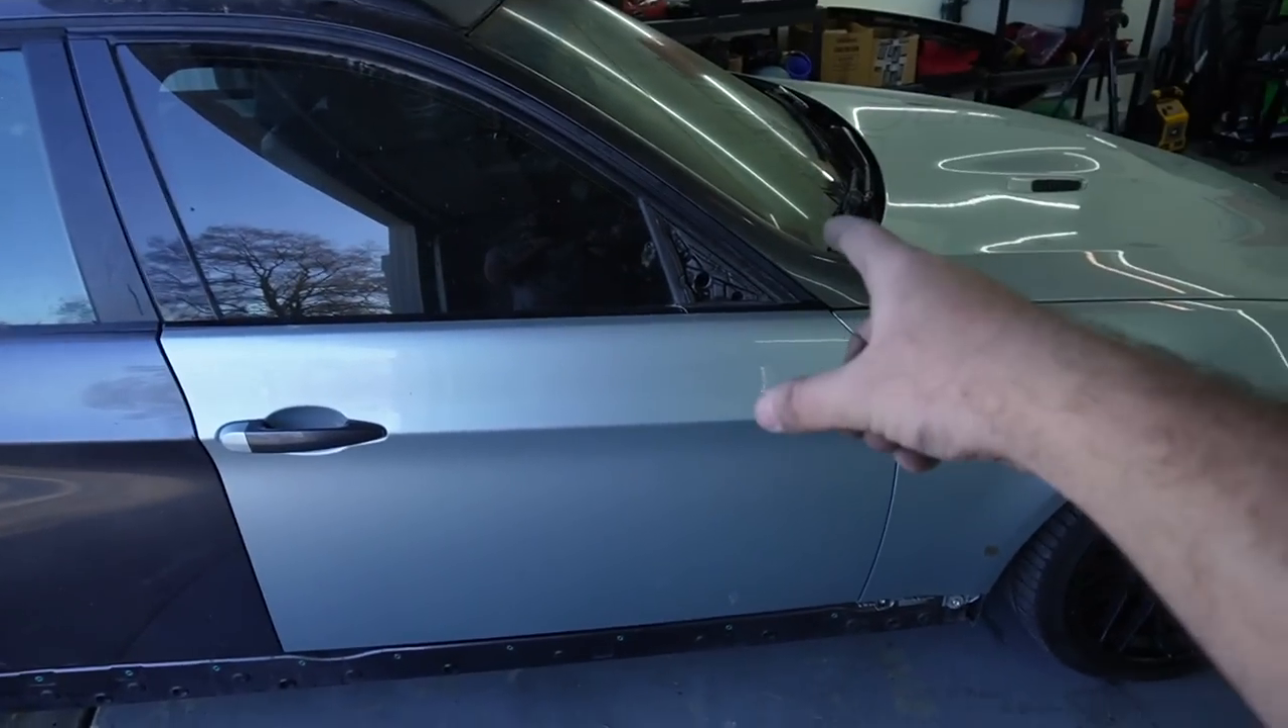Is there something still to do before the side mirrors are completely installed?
Yes.